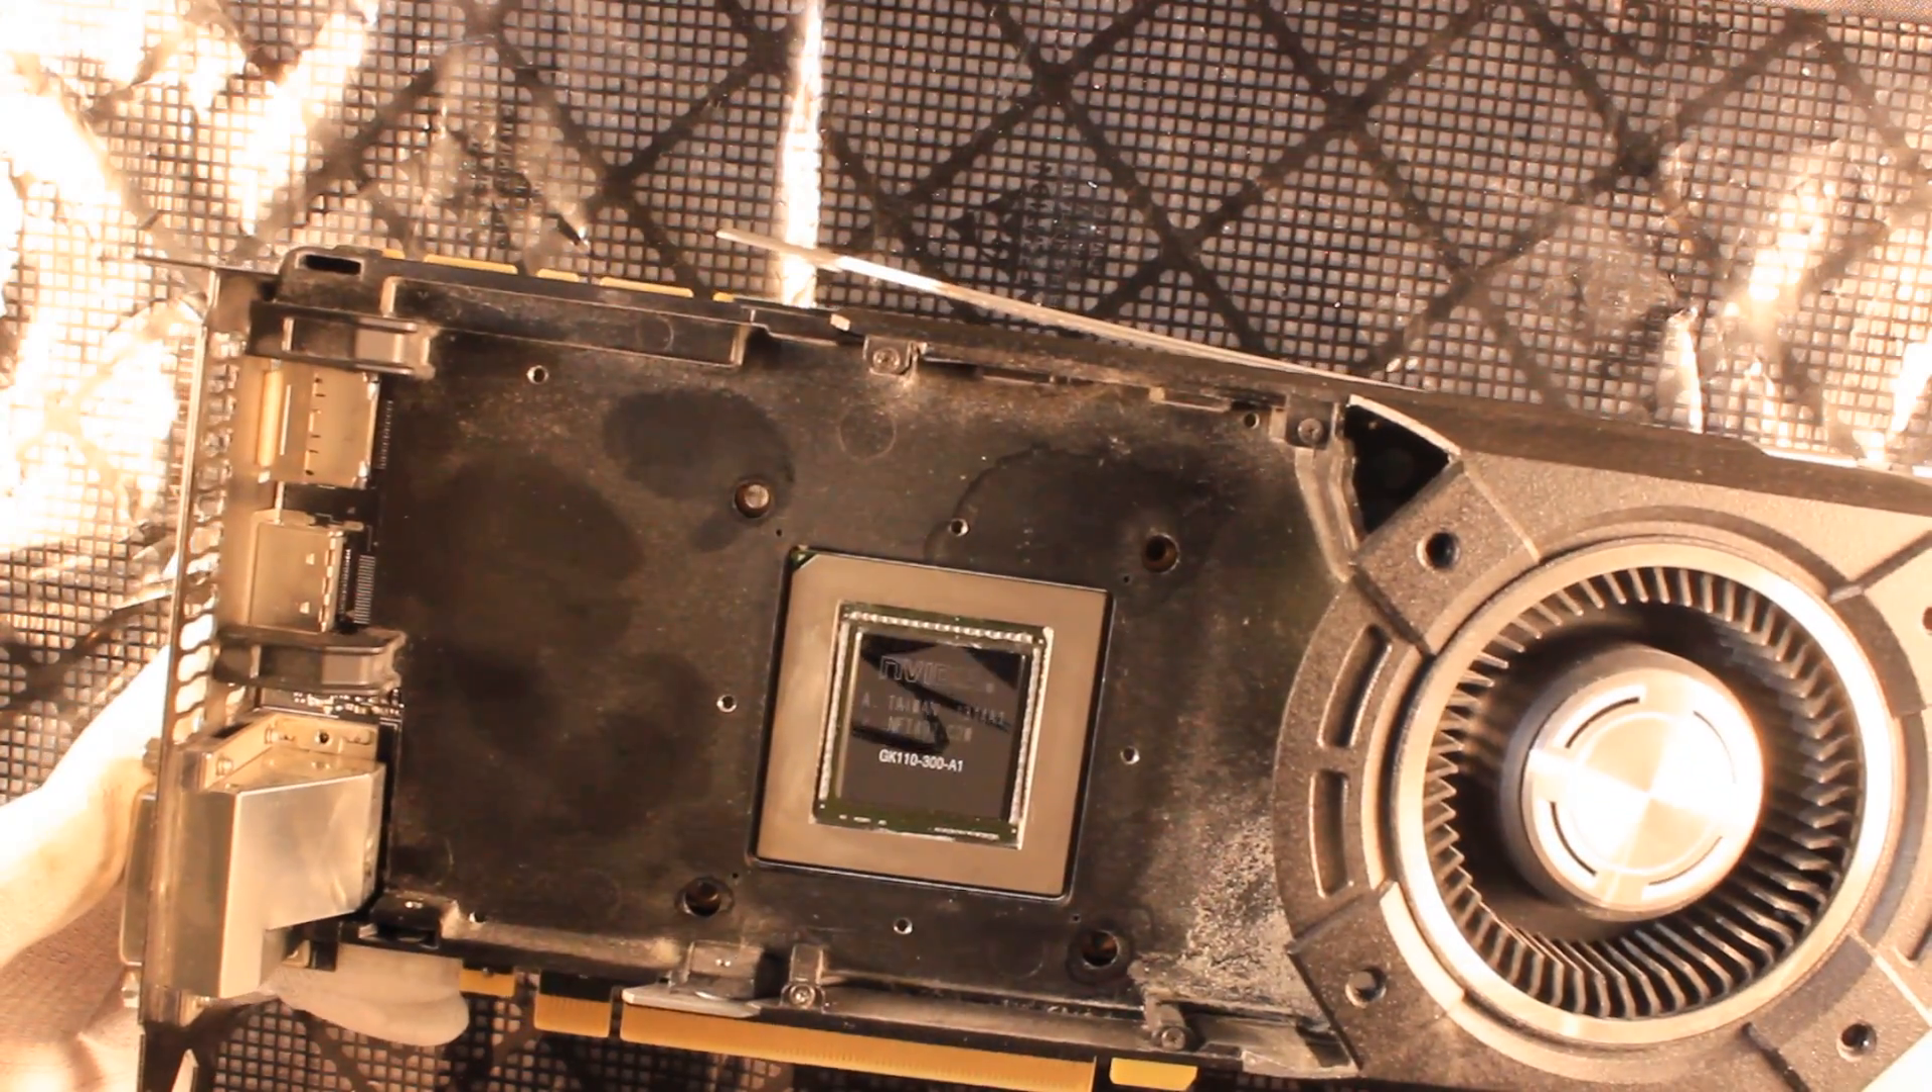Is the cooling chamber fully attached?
No.